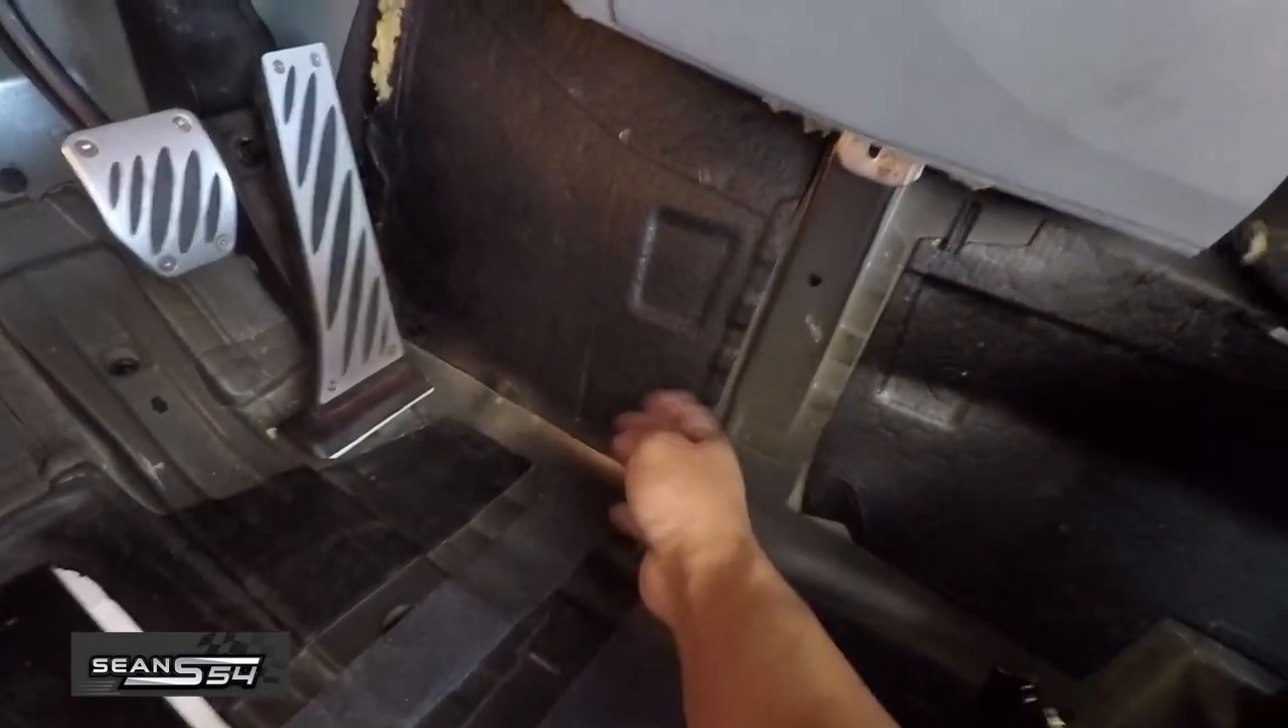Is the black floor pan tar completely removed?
No.